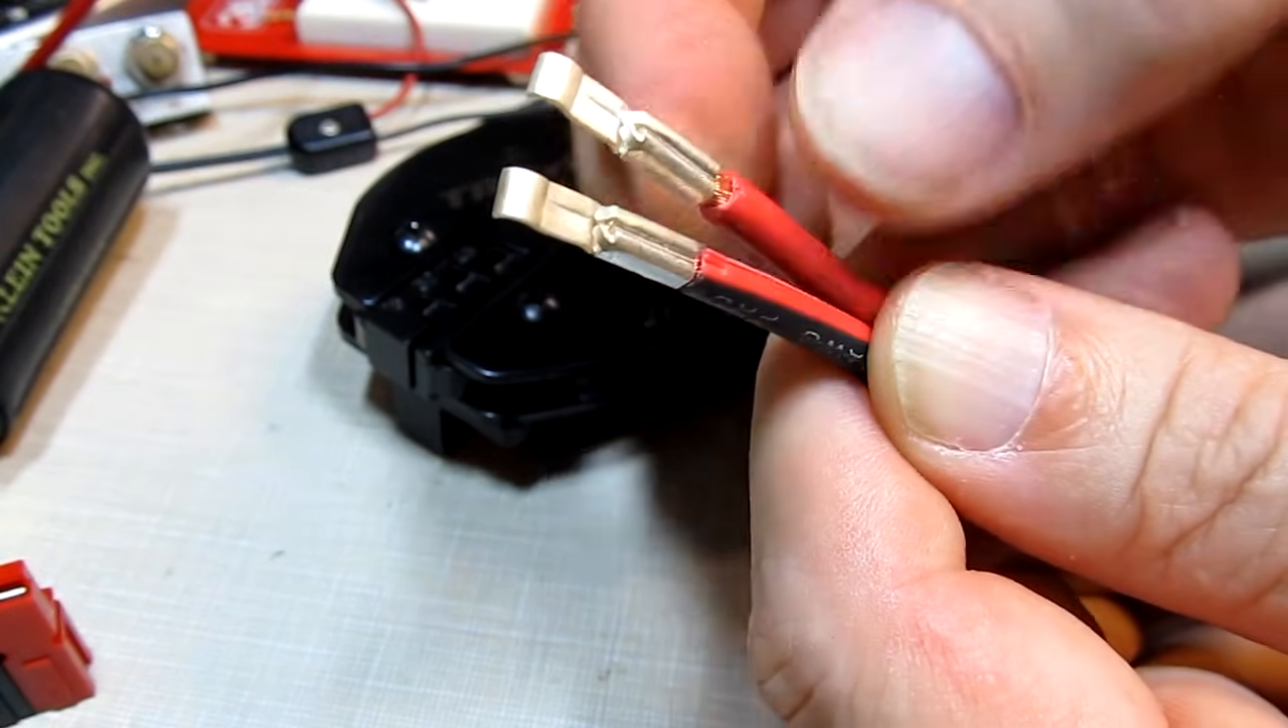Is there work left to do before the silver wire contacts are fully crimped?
No.